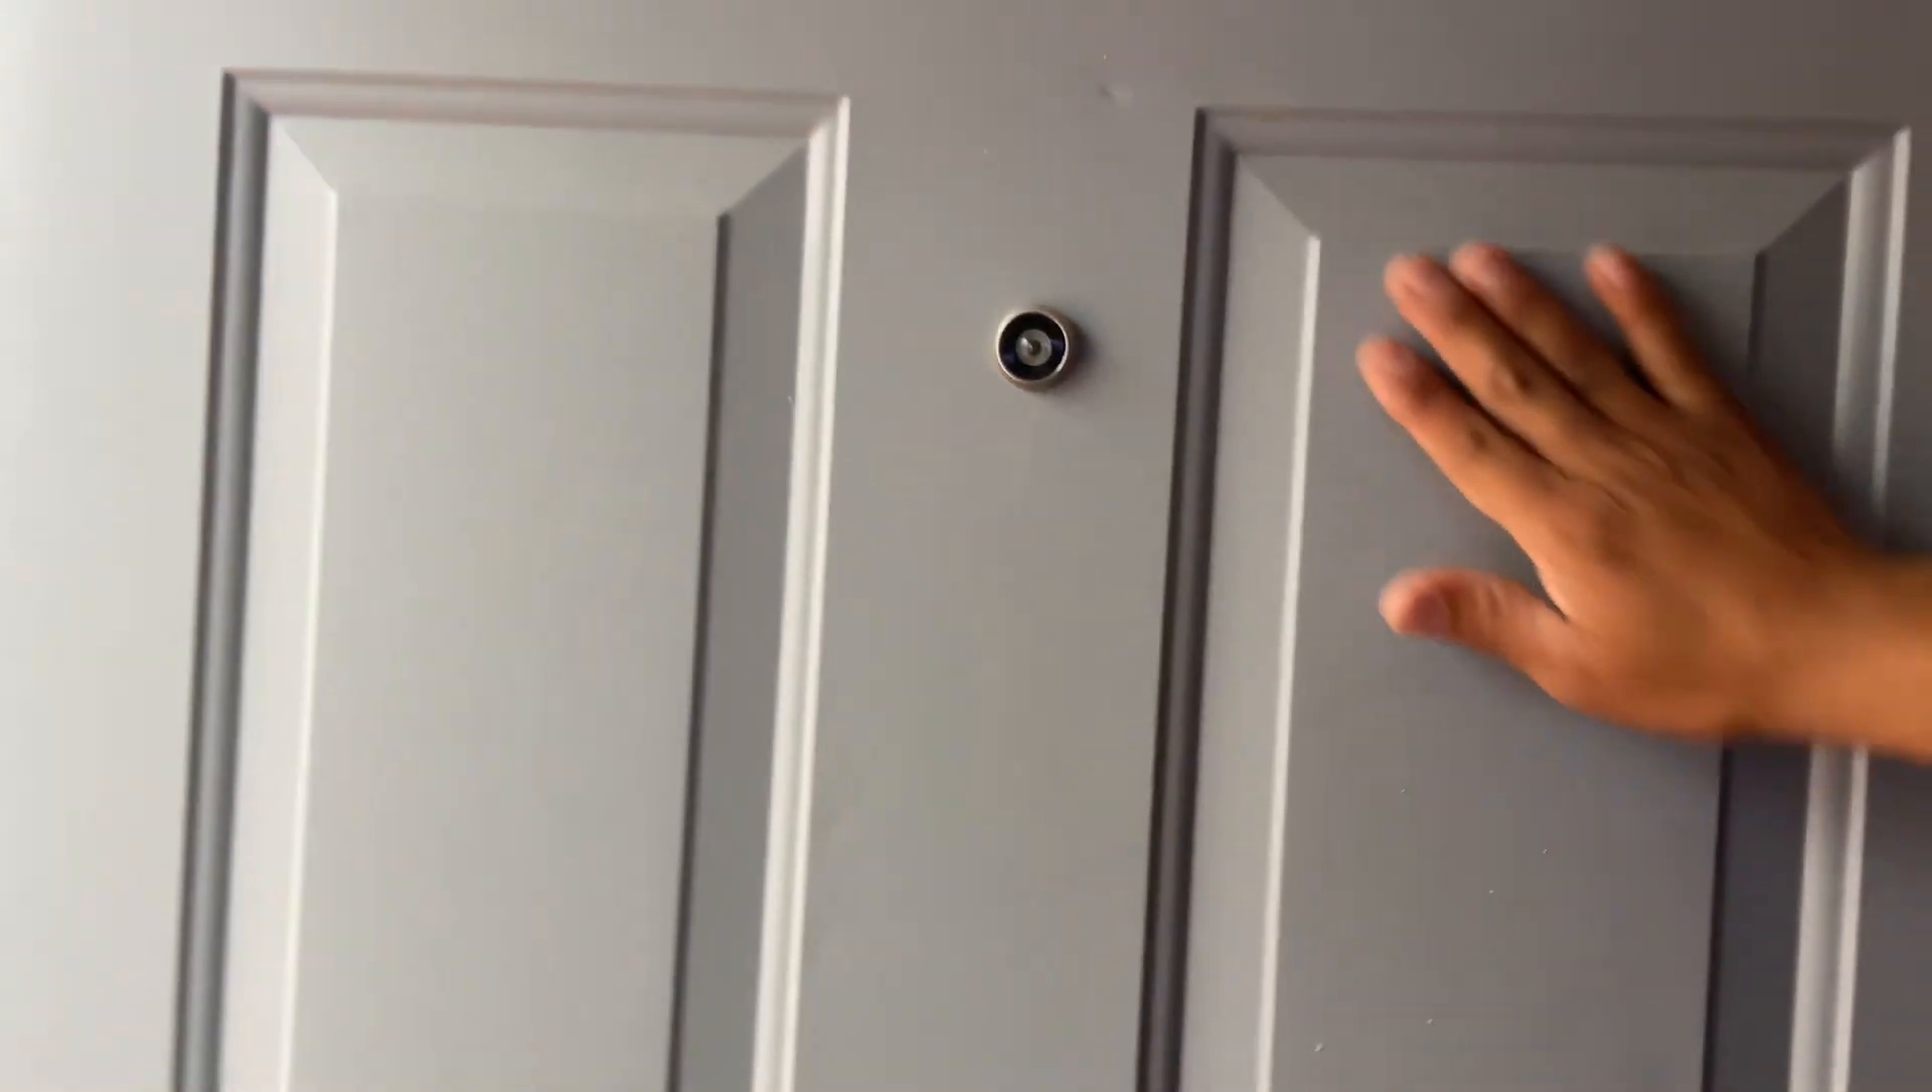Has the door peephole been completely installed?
Yes.